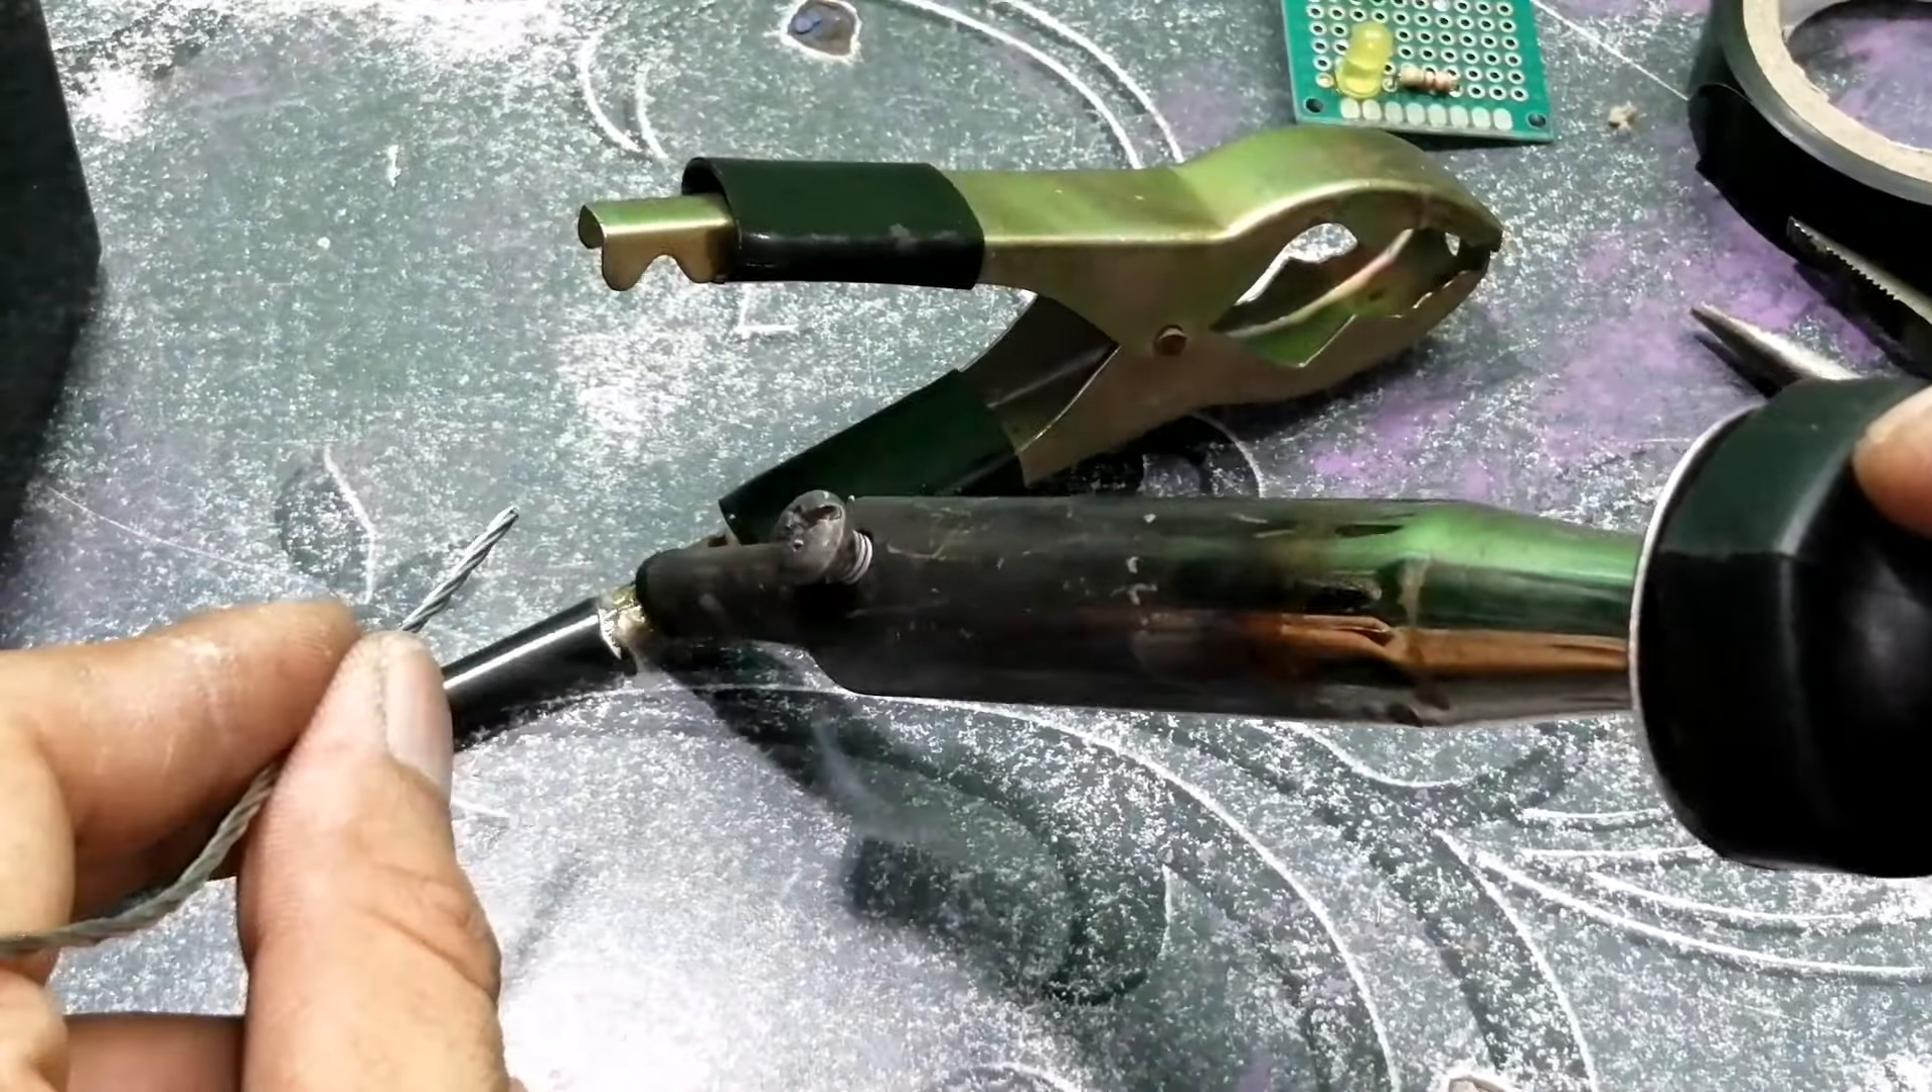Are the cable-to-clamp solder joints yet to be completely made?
Yes.